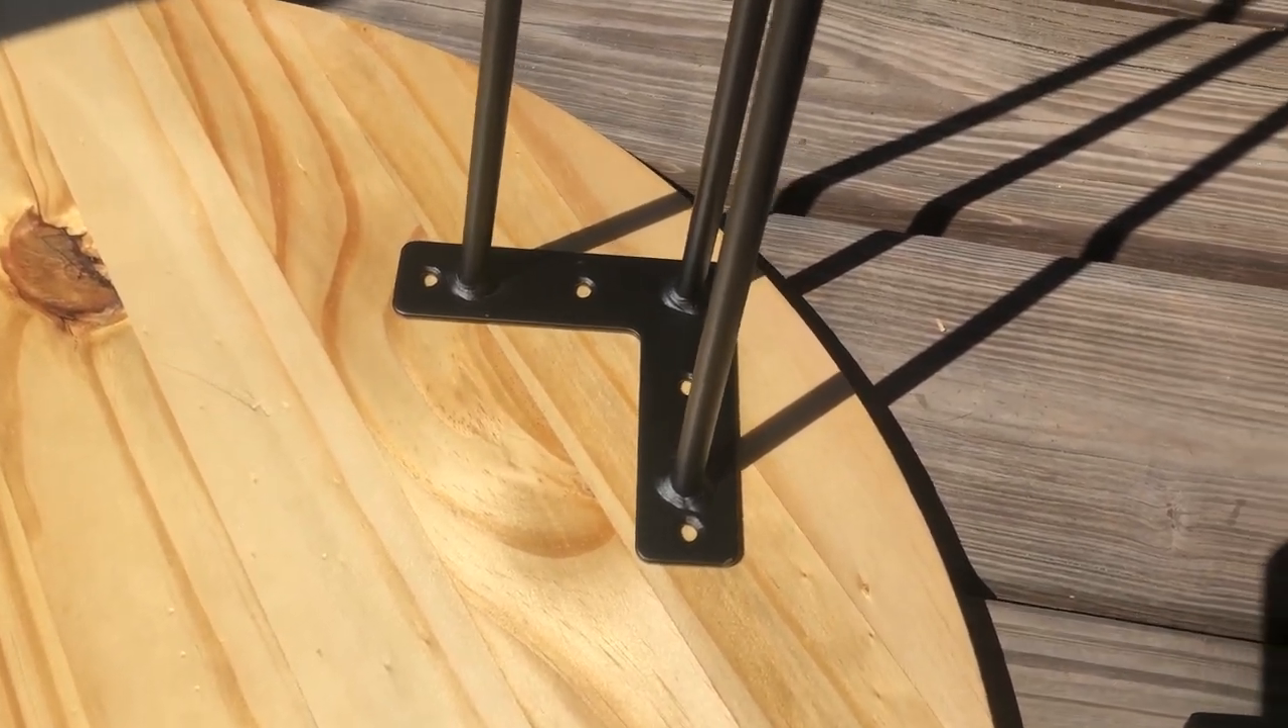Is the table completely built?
No.